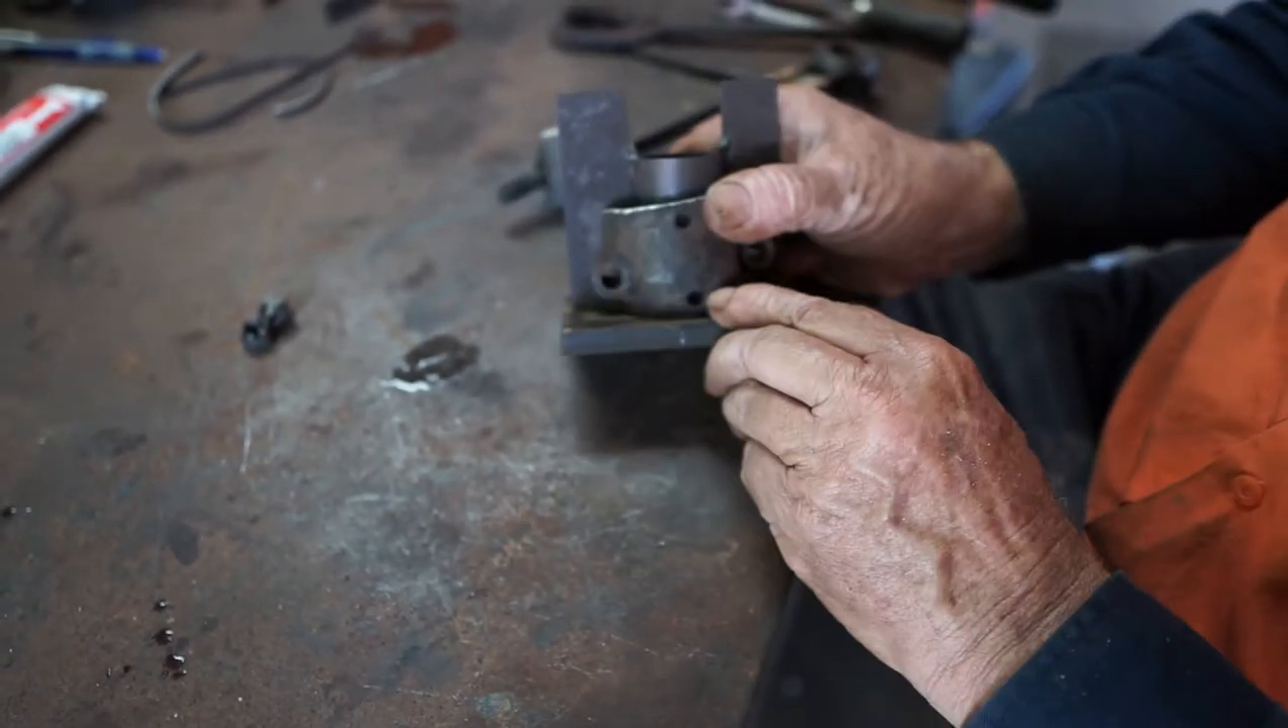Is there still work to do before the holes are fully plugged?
Yes.